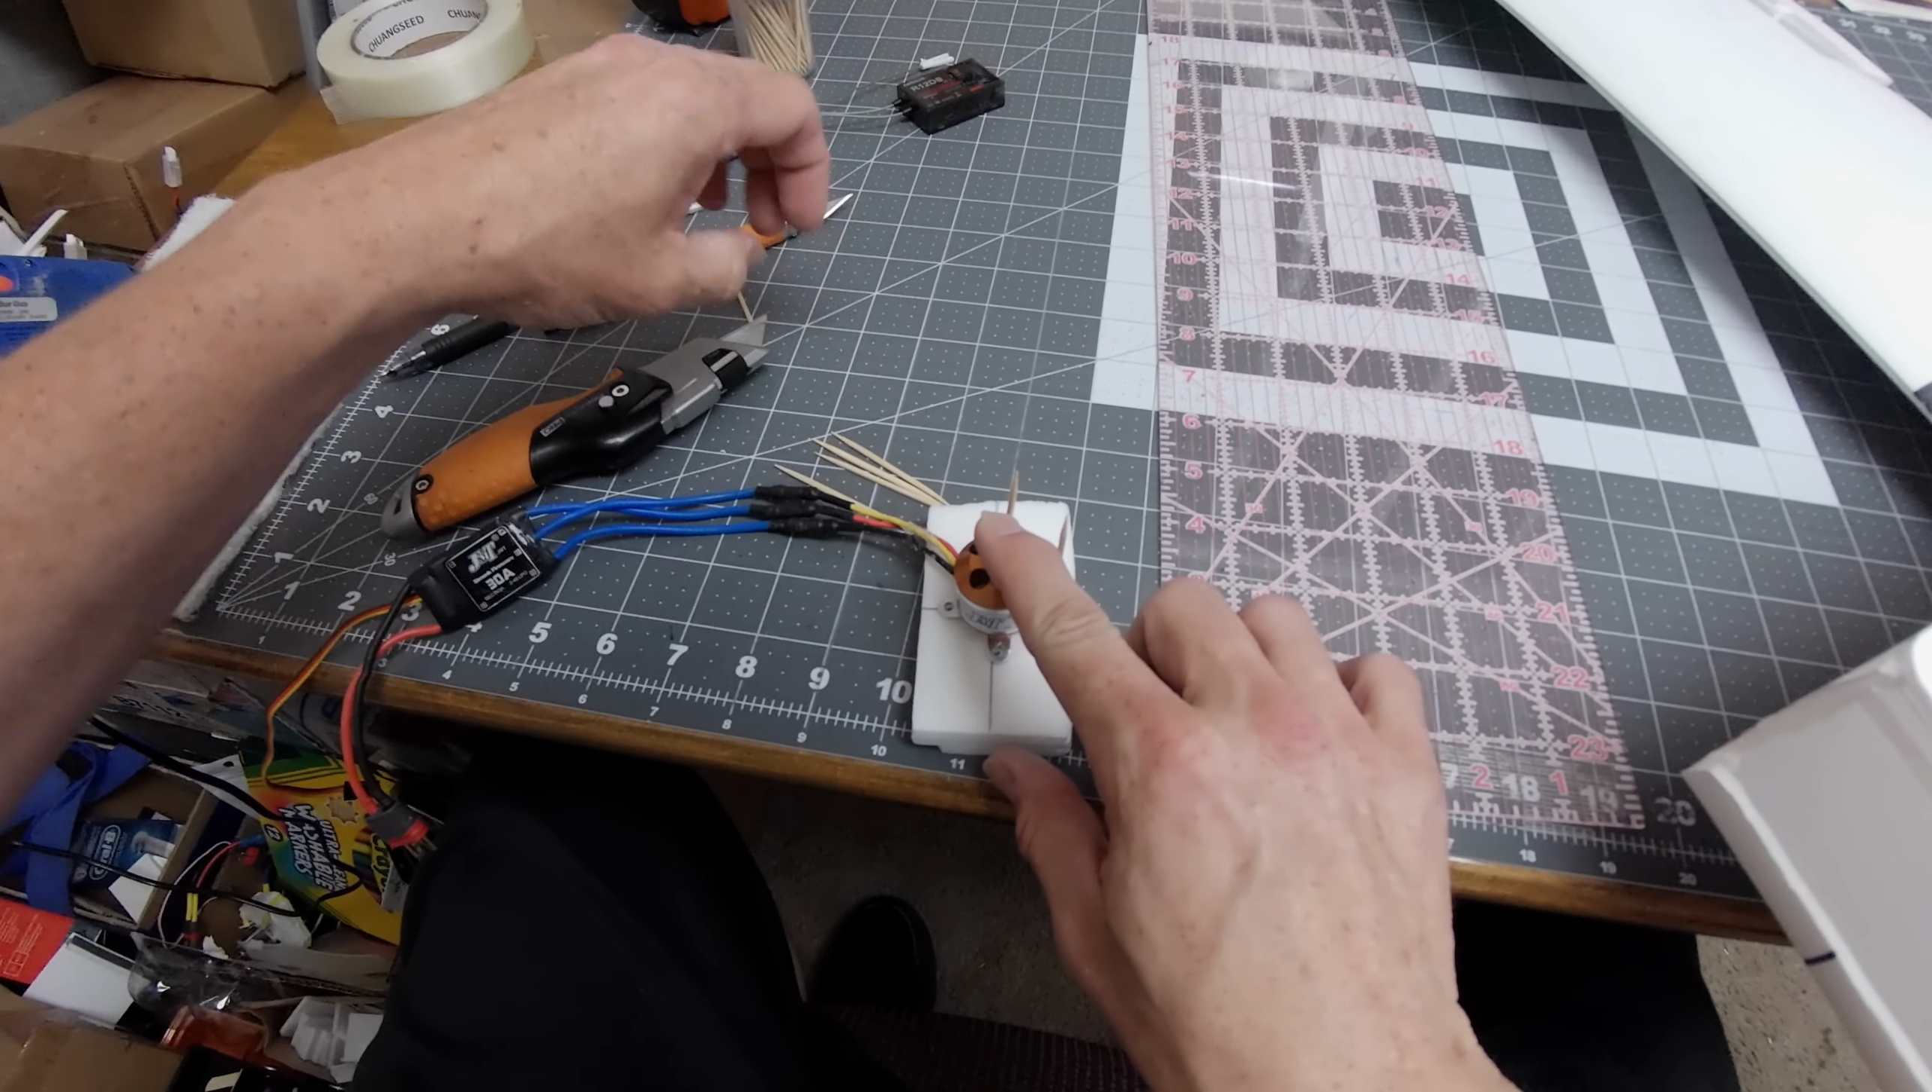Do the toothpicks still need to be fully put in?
Yes.